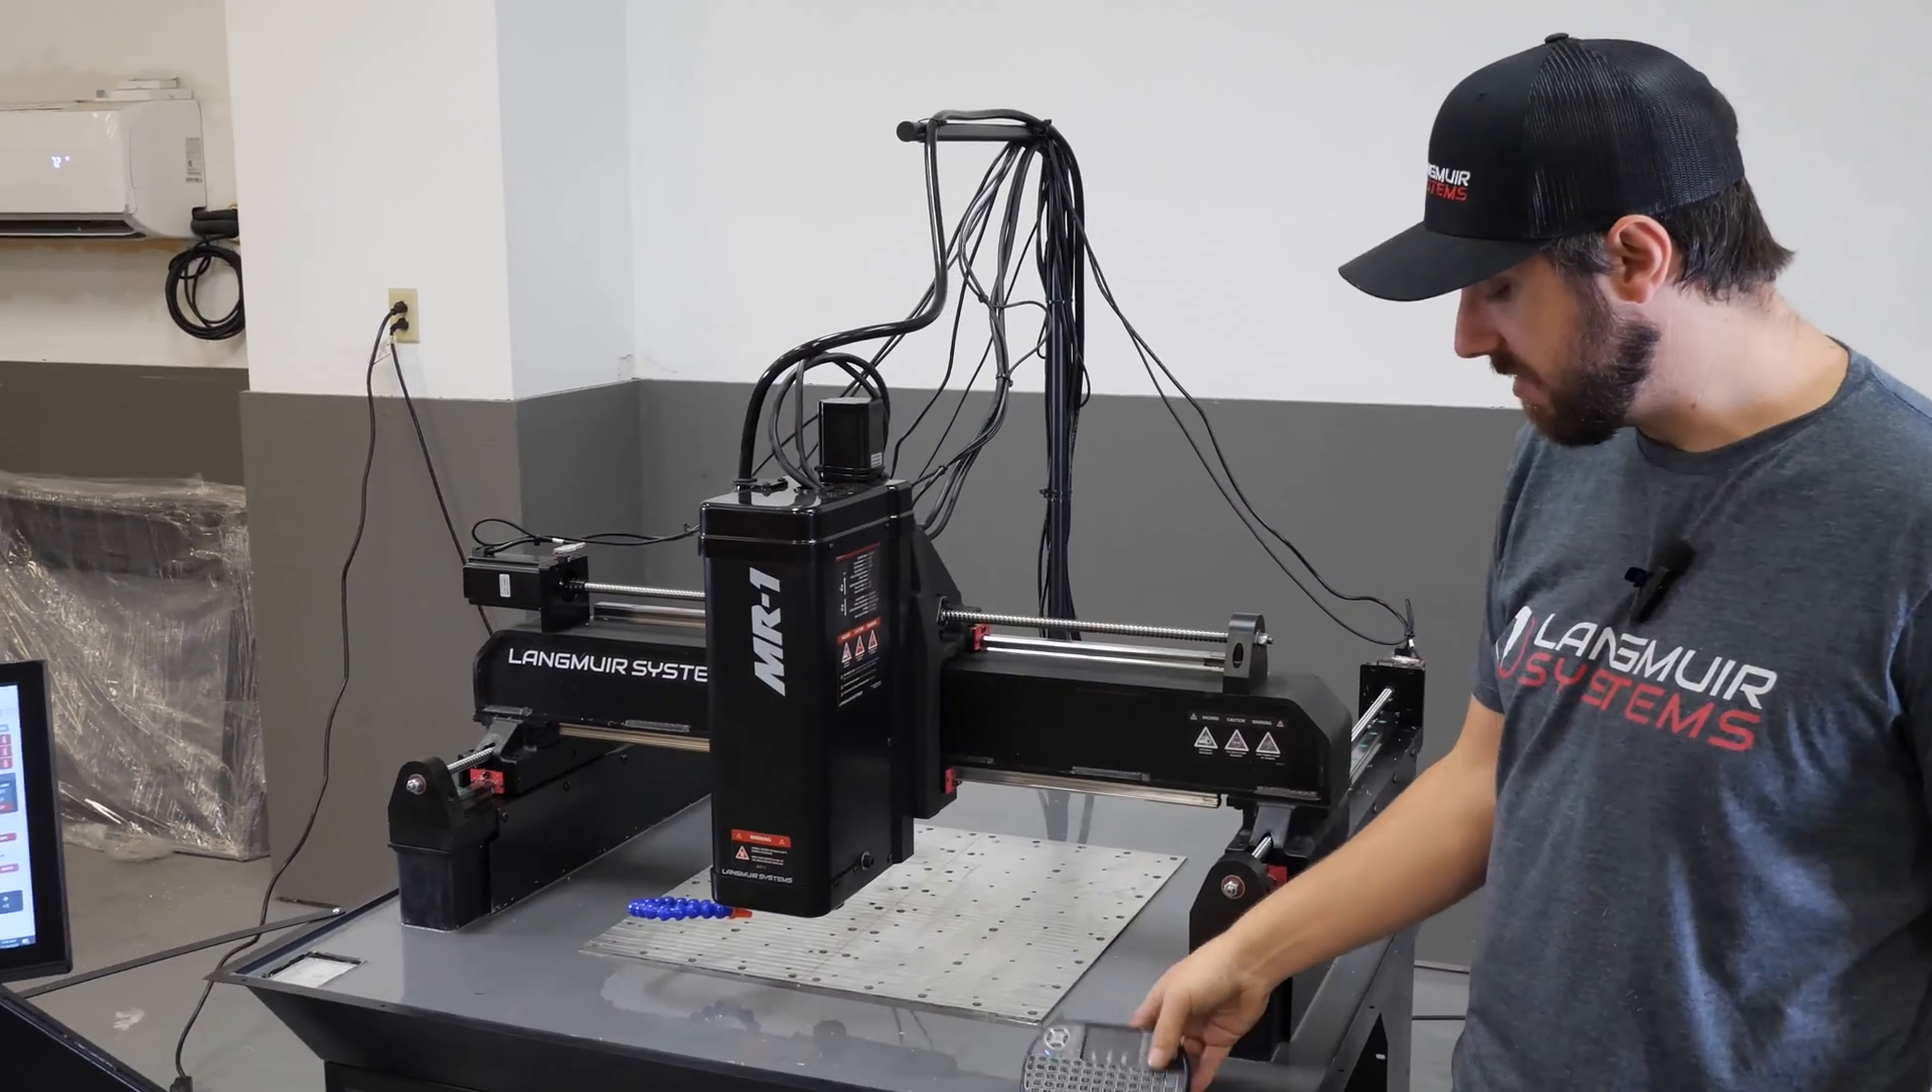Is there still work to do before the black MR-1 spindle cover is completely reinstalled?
No.